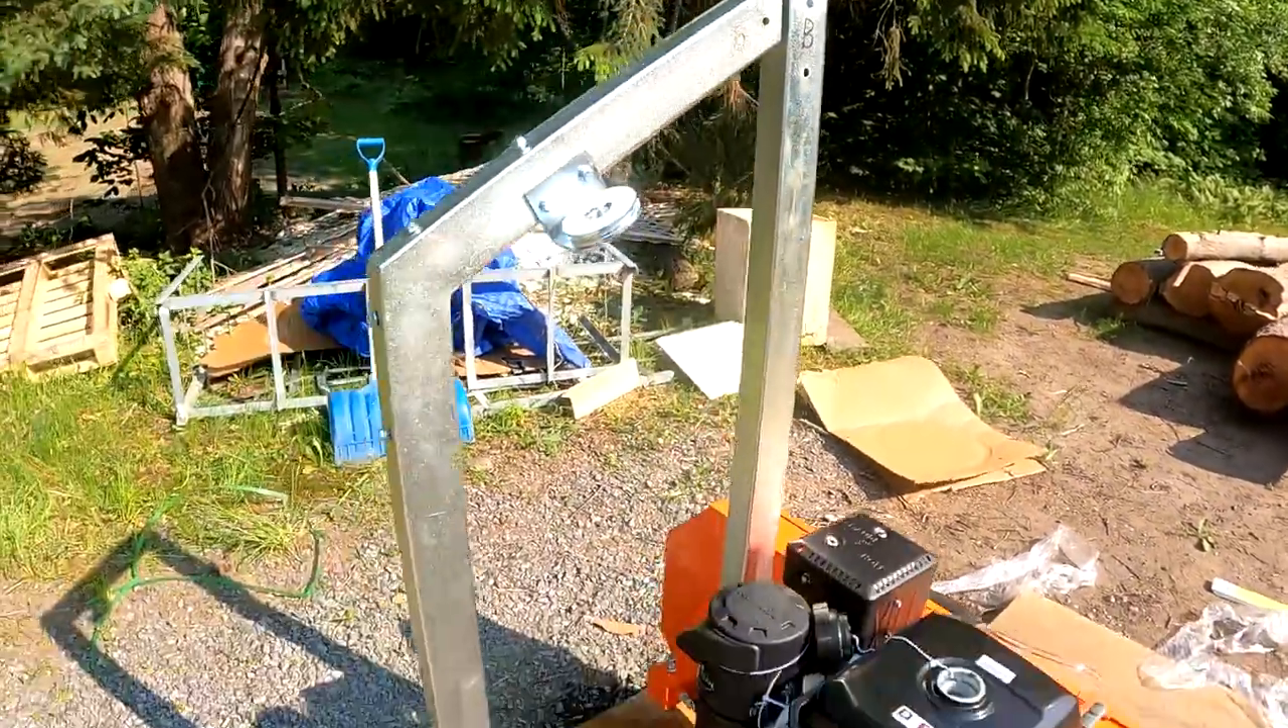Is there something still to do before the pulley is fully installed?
No.